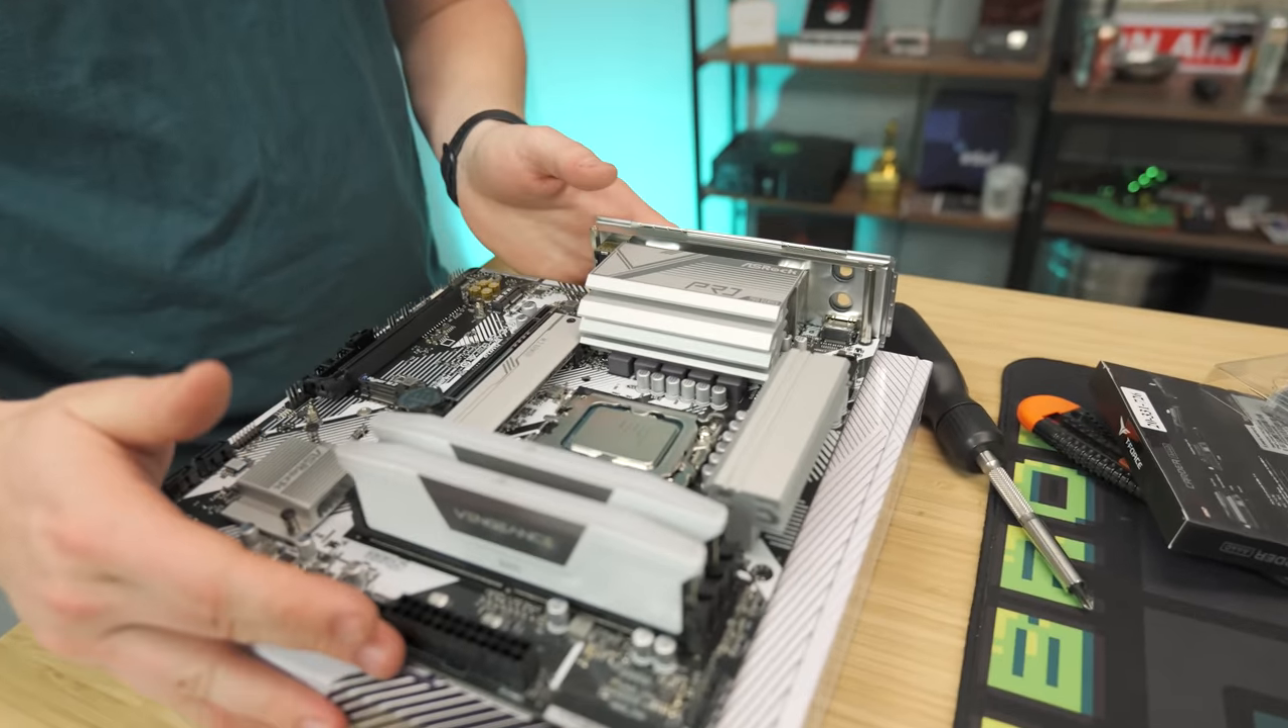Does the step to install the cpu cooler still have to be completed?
Yes.